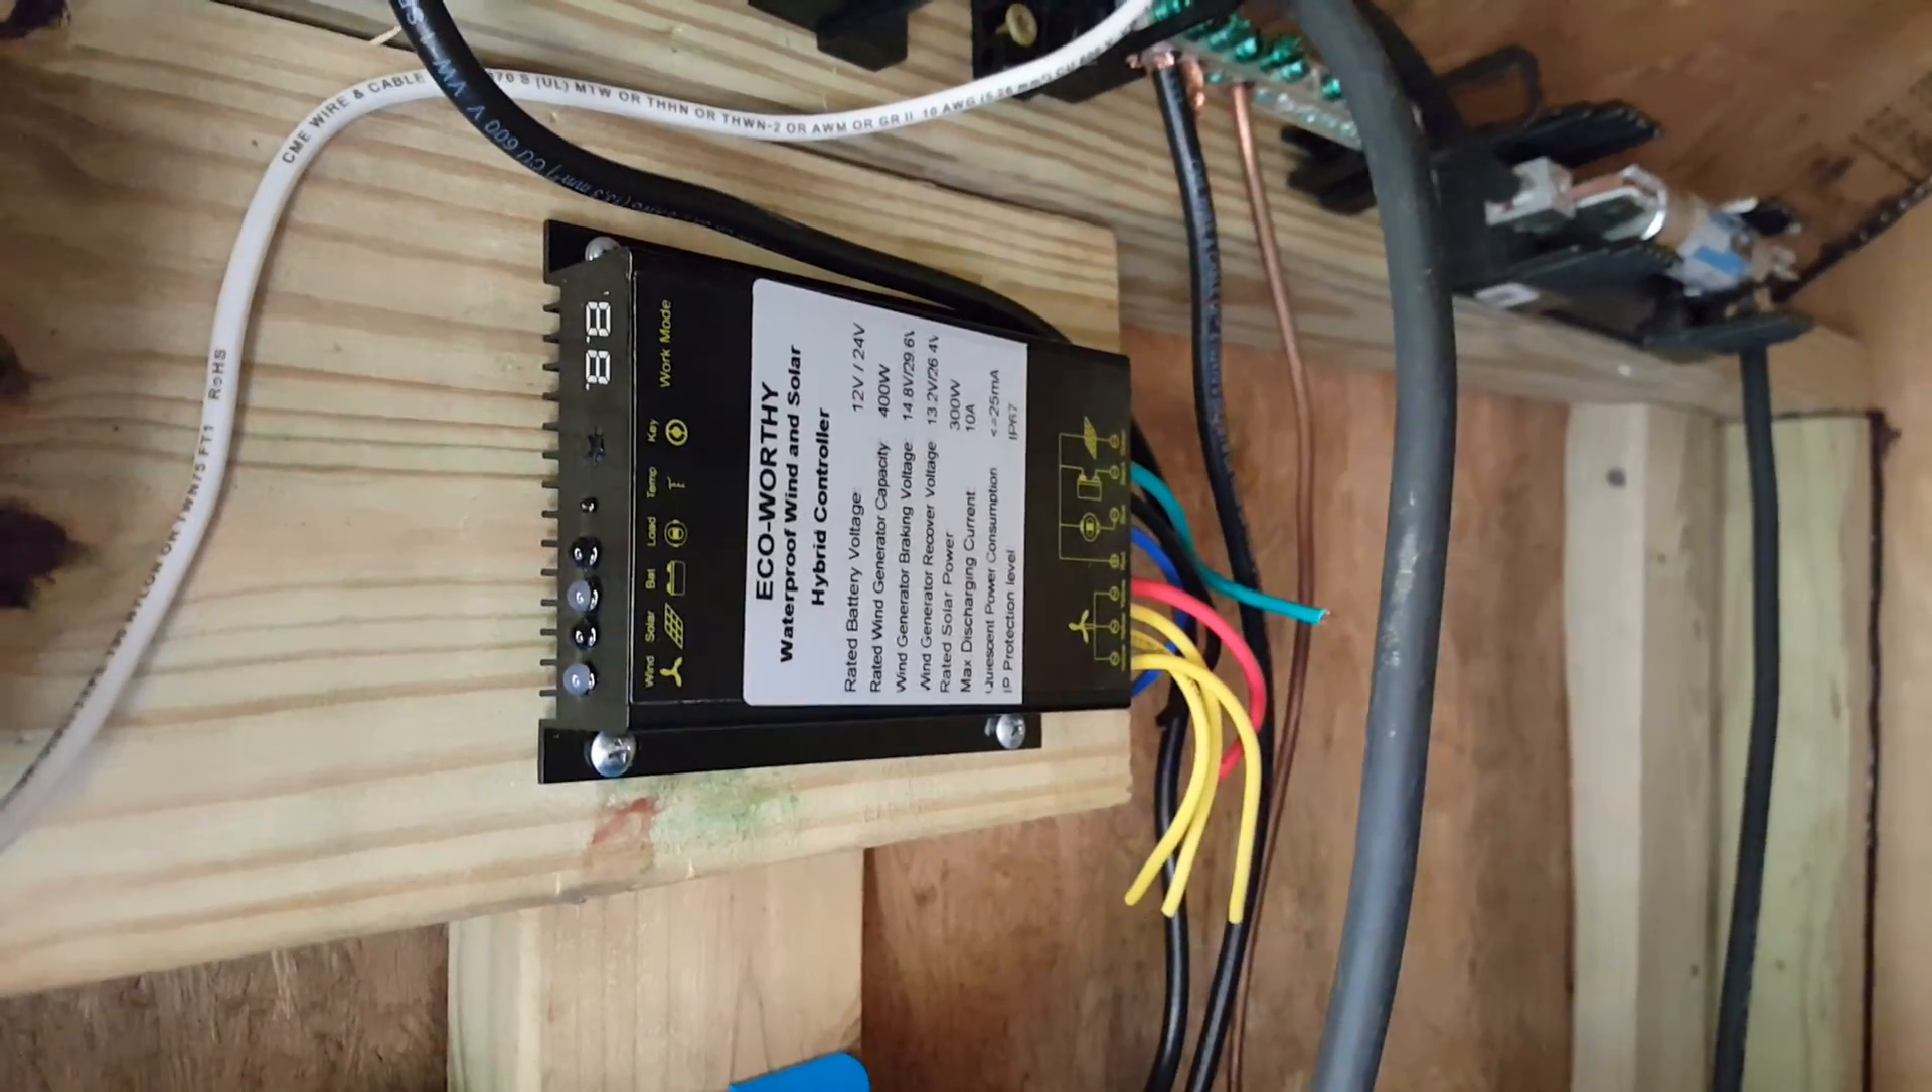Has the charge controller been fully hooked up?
No.